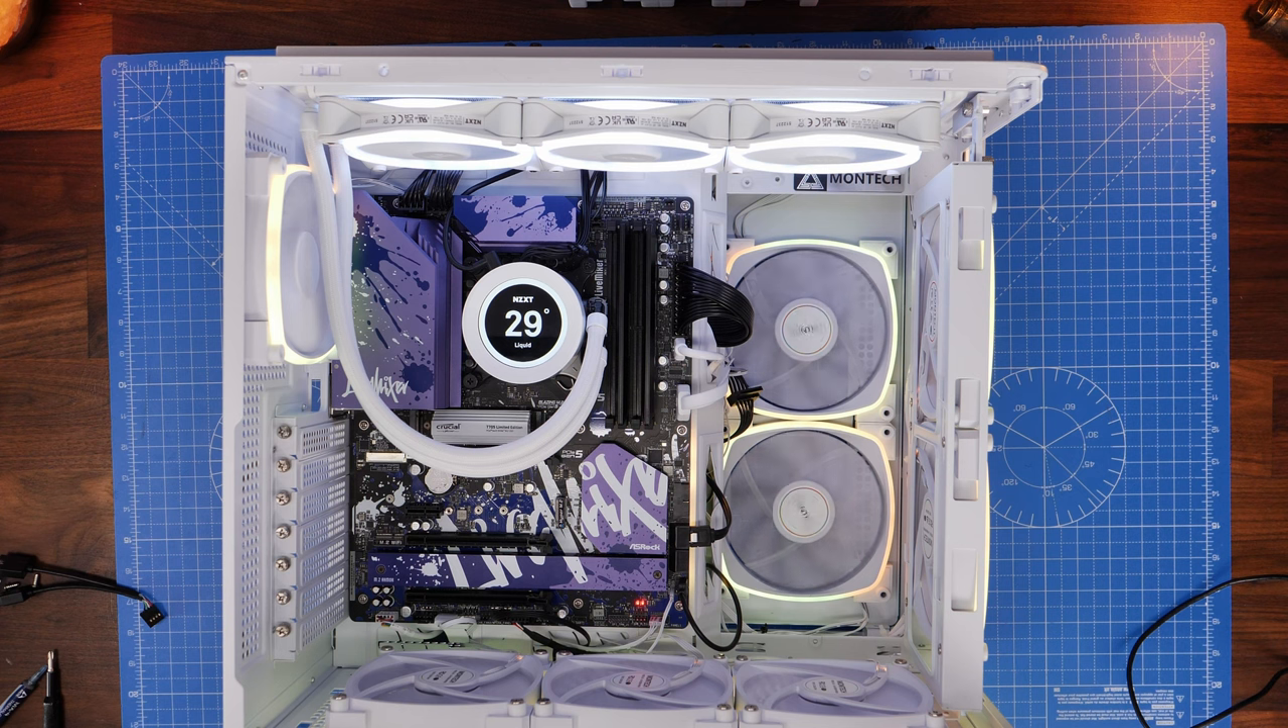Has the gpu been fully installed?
No.